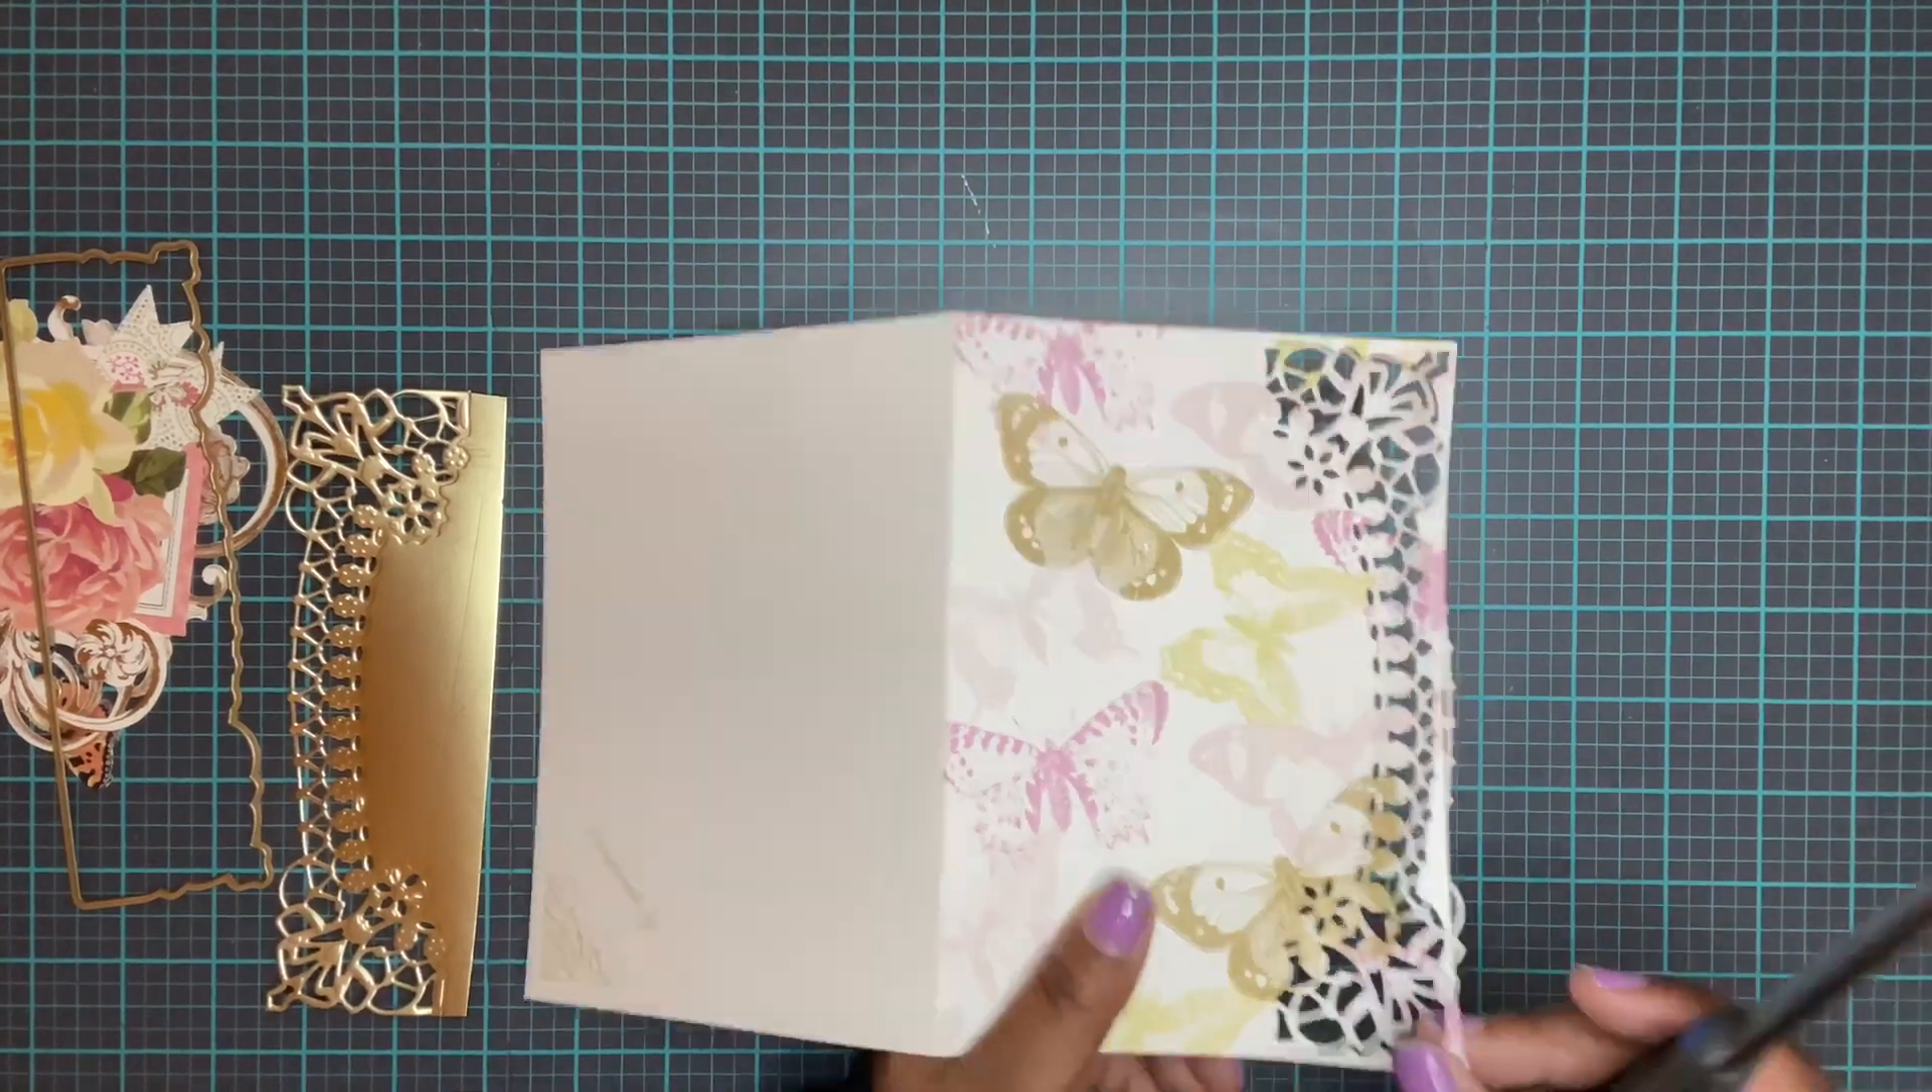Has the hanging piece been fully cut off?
No.